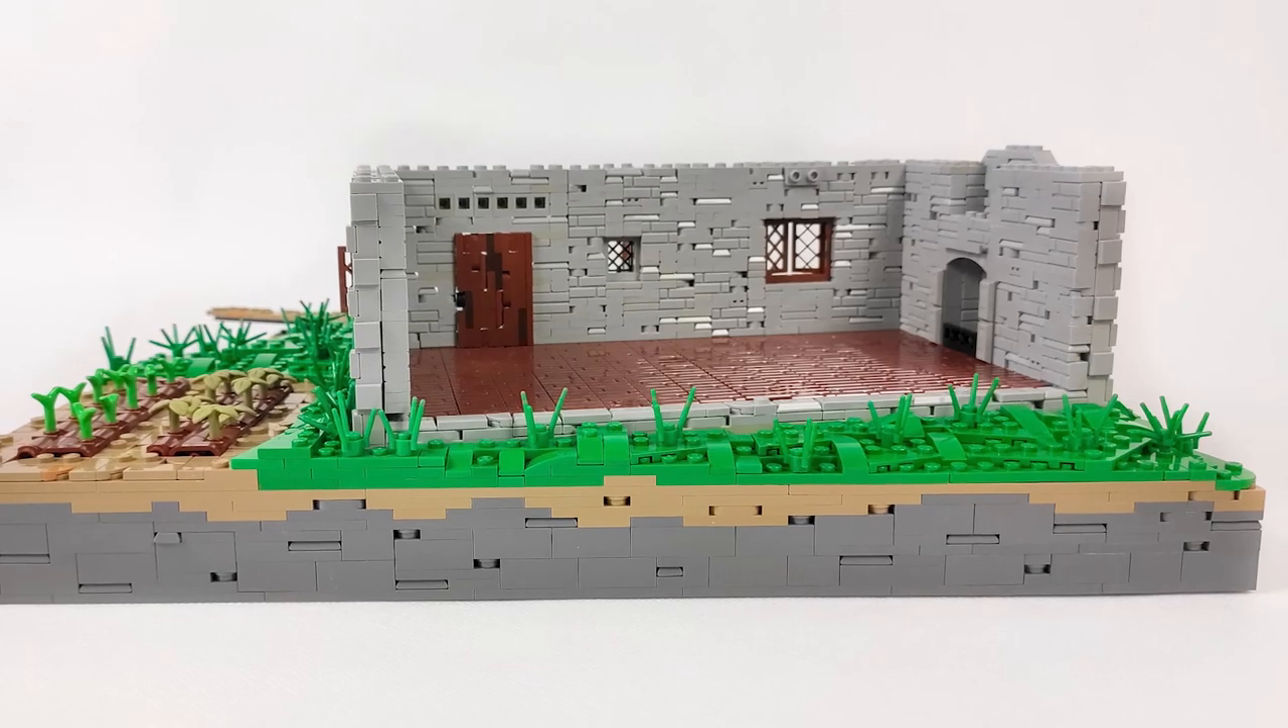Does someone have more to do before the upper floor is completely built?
Yes.